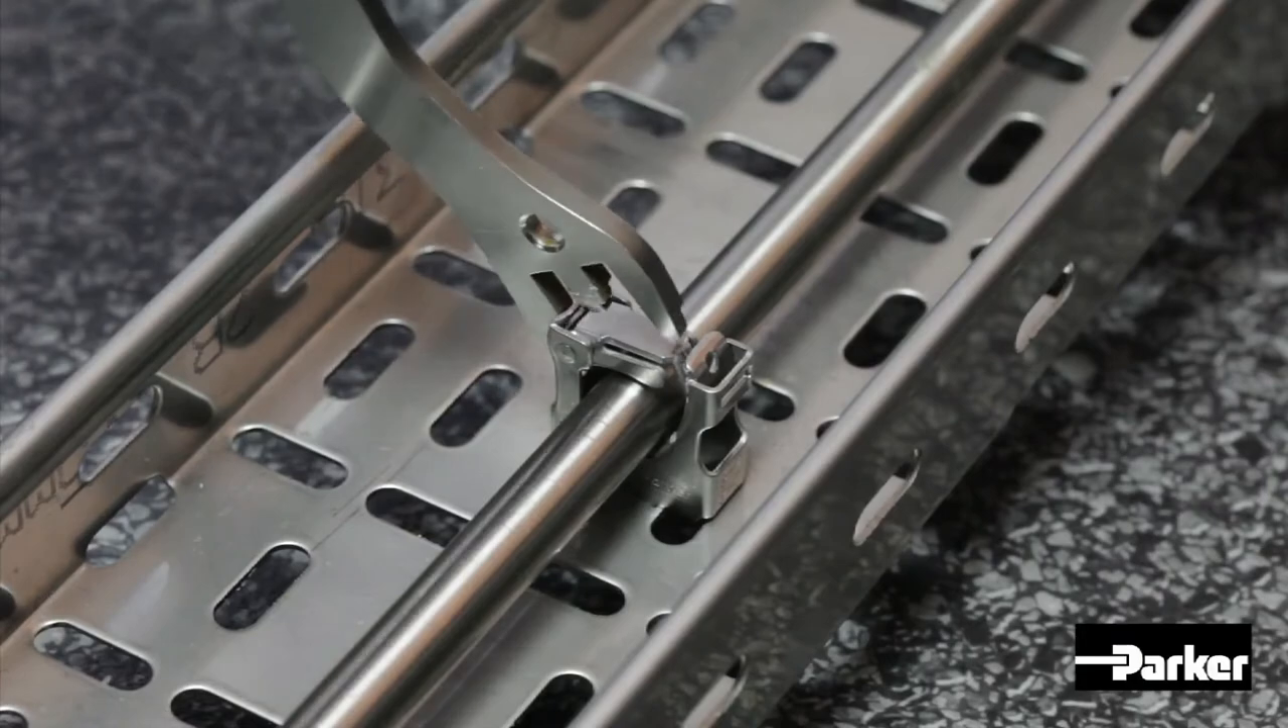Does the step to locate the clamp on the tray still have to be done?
No.